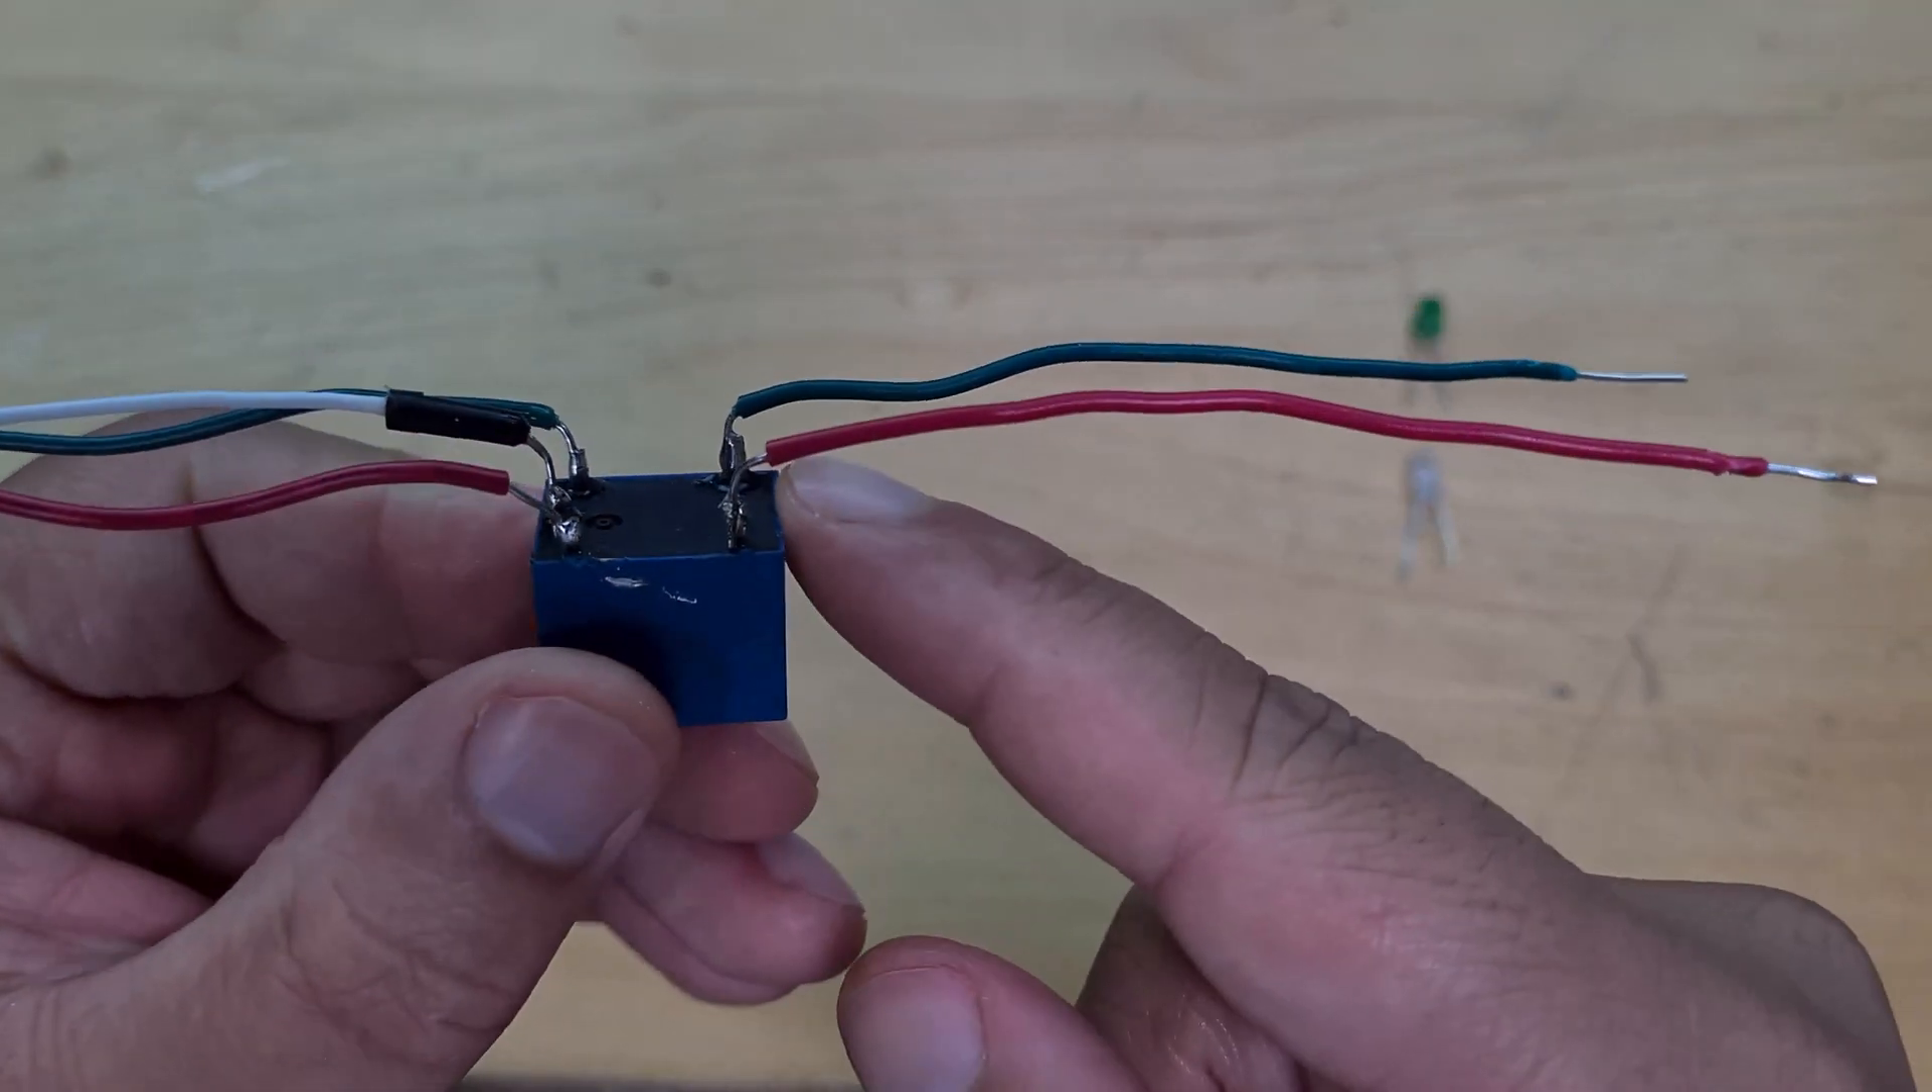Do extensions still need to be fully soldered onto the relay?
No.